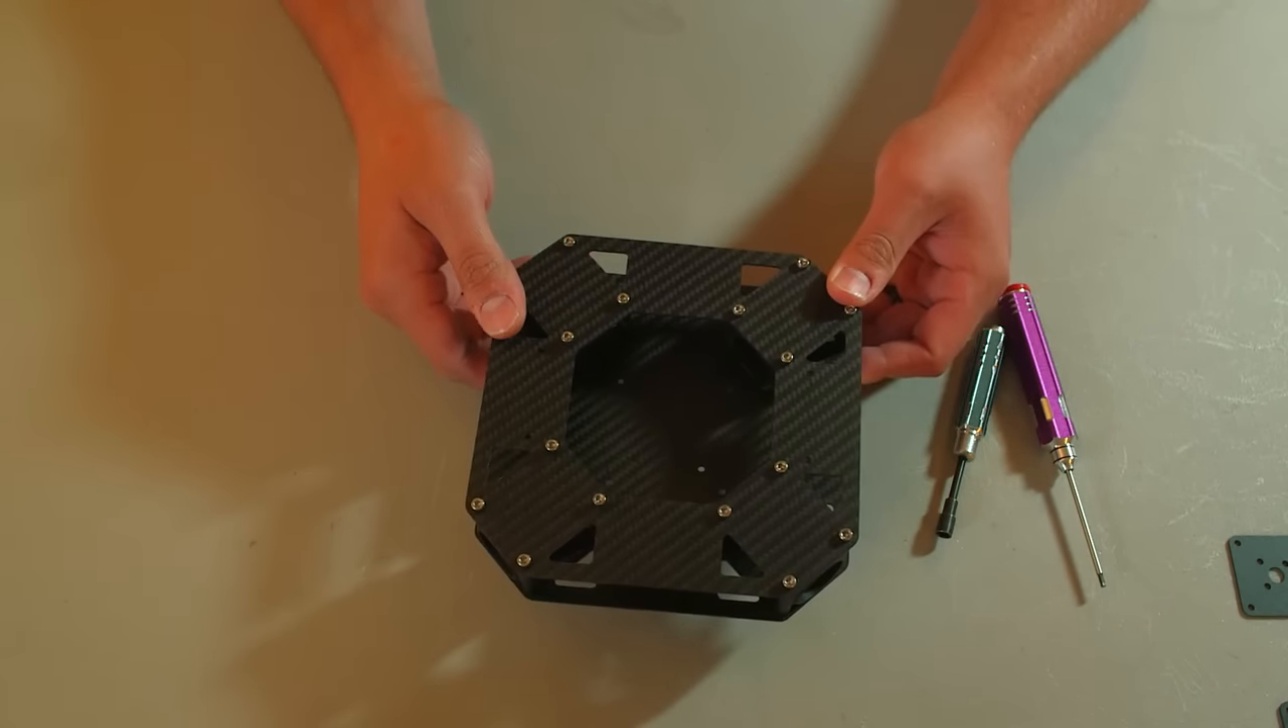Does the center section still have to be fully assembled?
No.